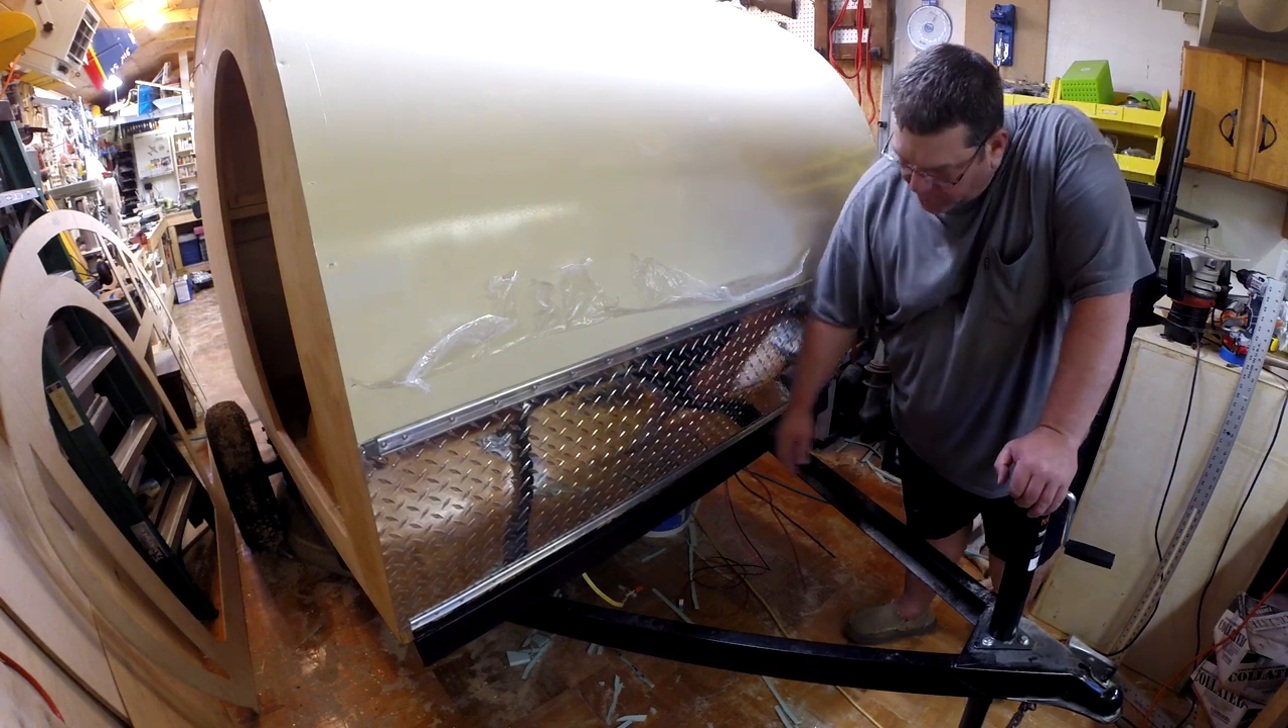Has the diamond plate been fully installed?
Yes.